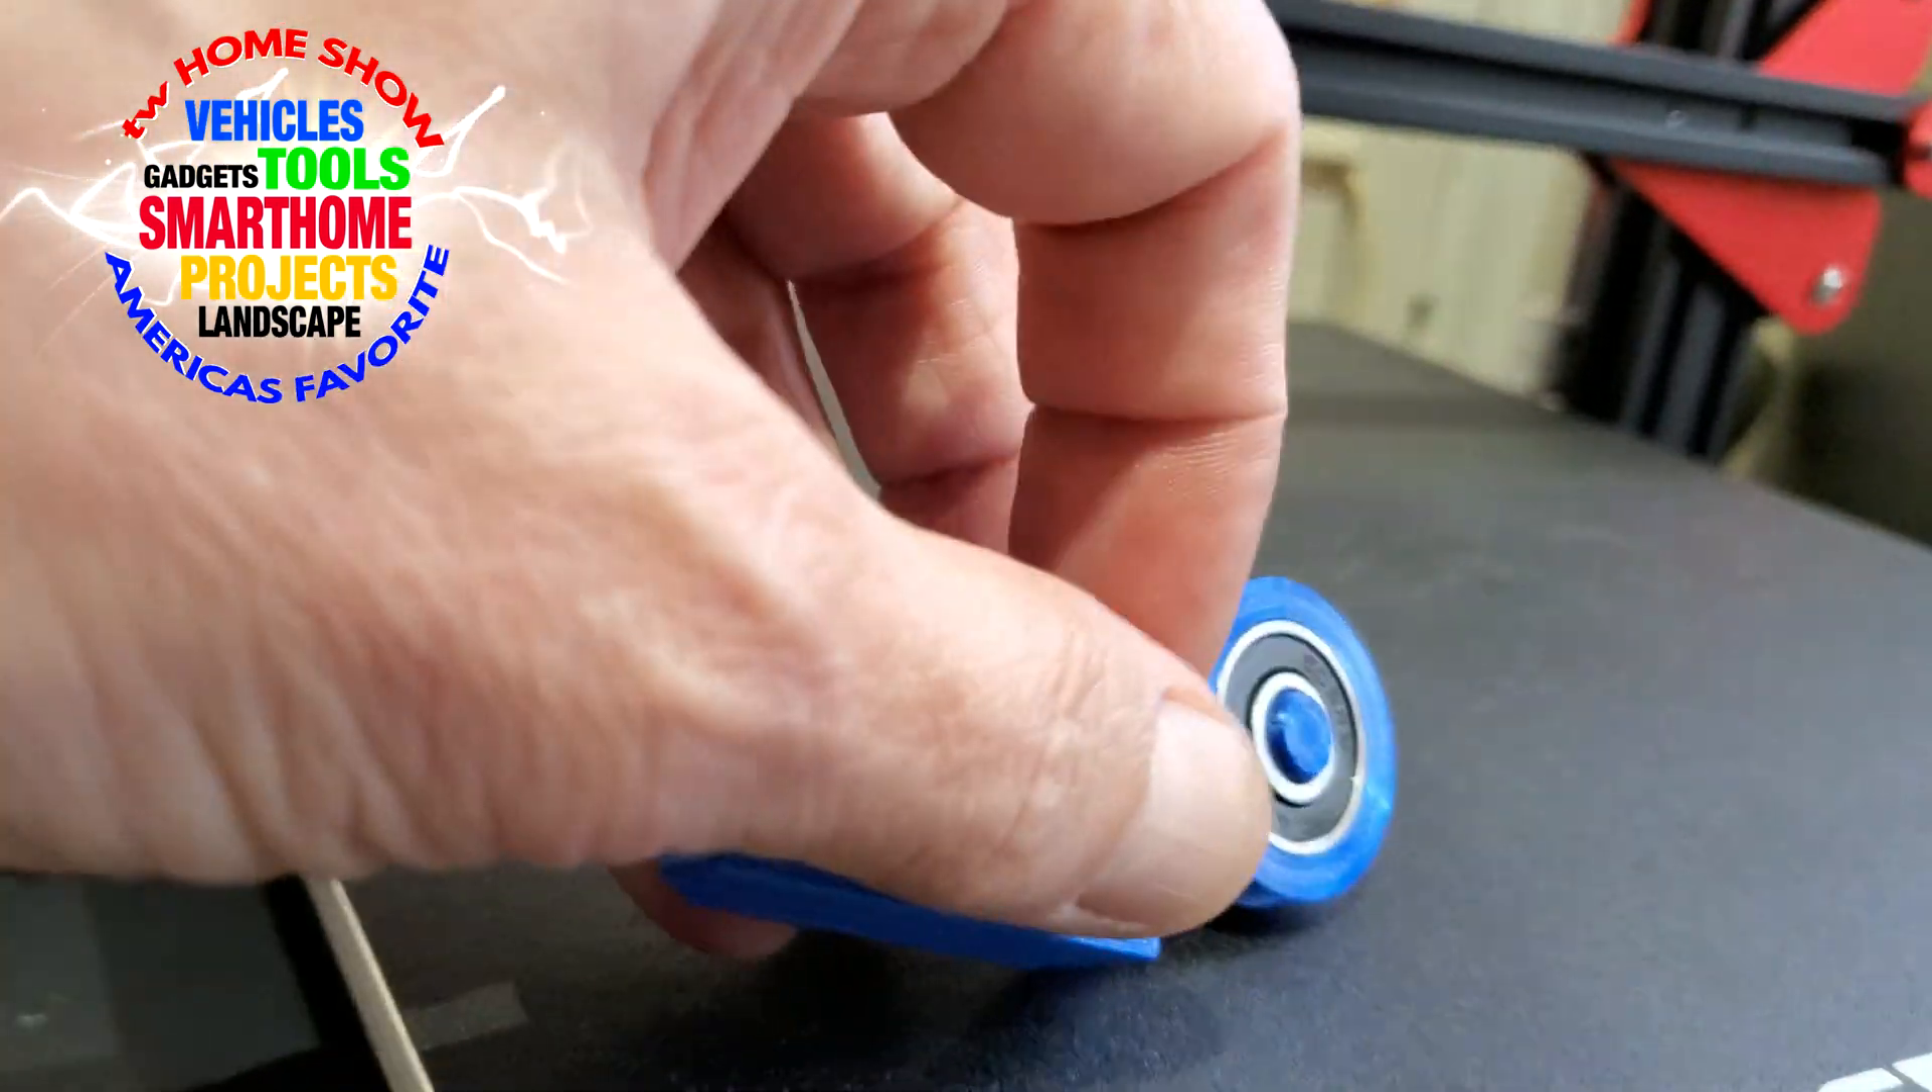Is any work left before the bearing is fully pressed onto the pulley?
No.